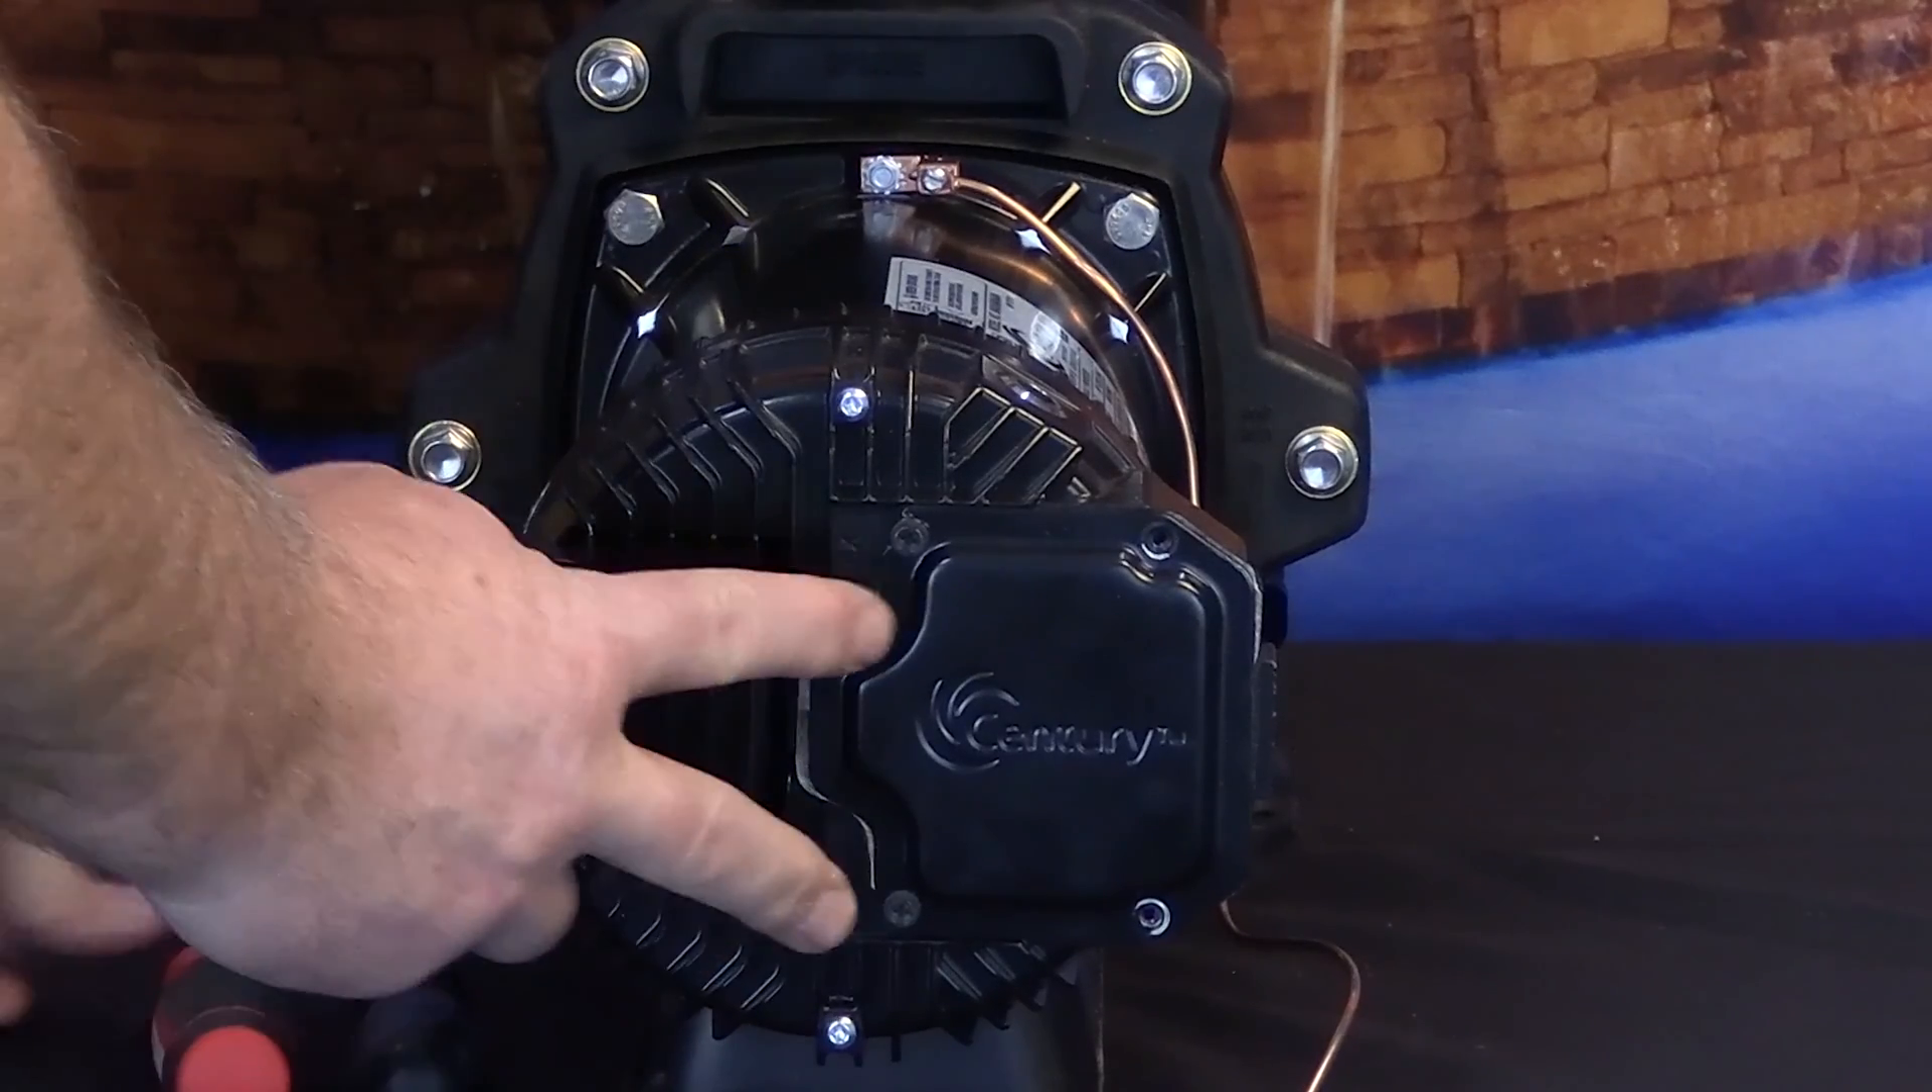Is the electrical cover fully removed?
No.